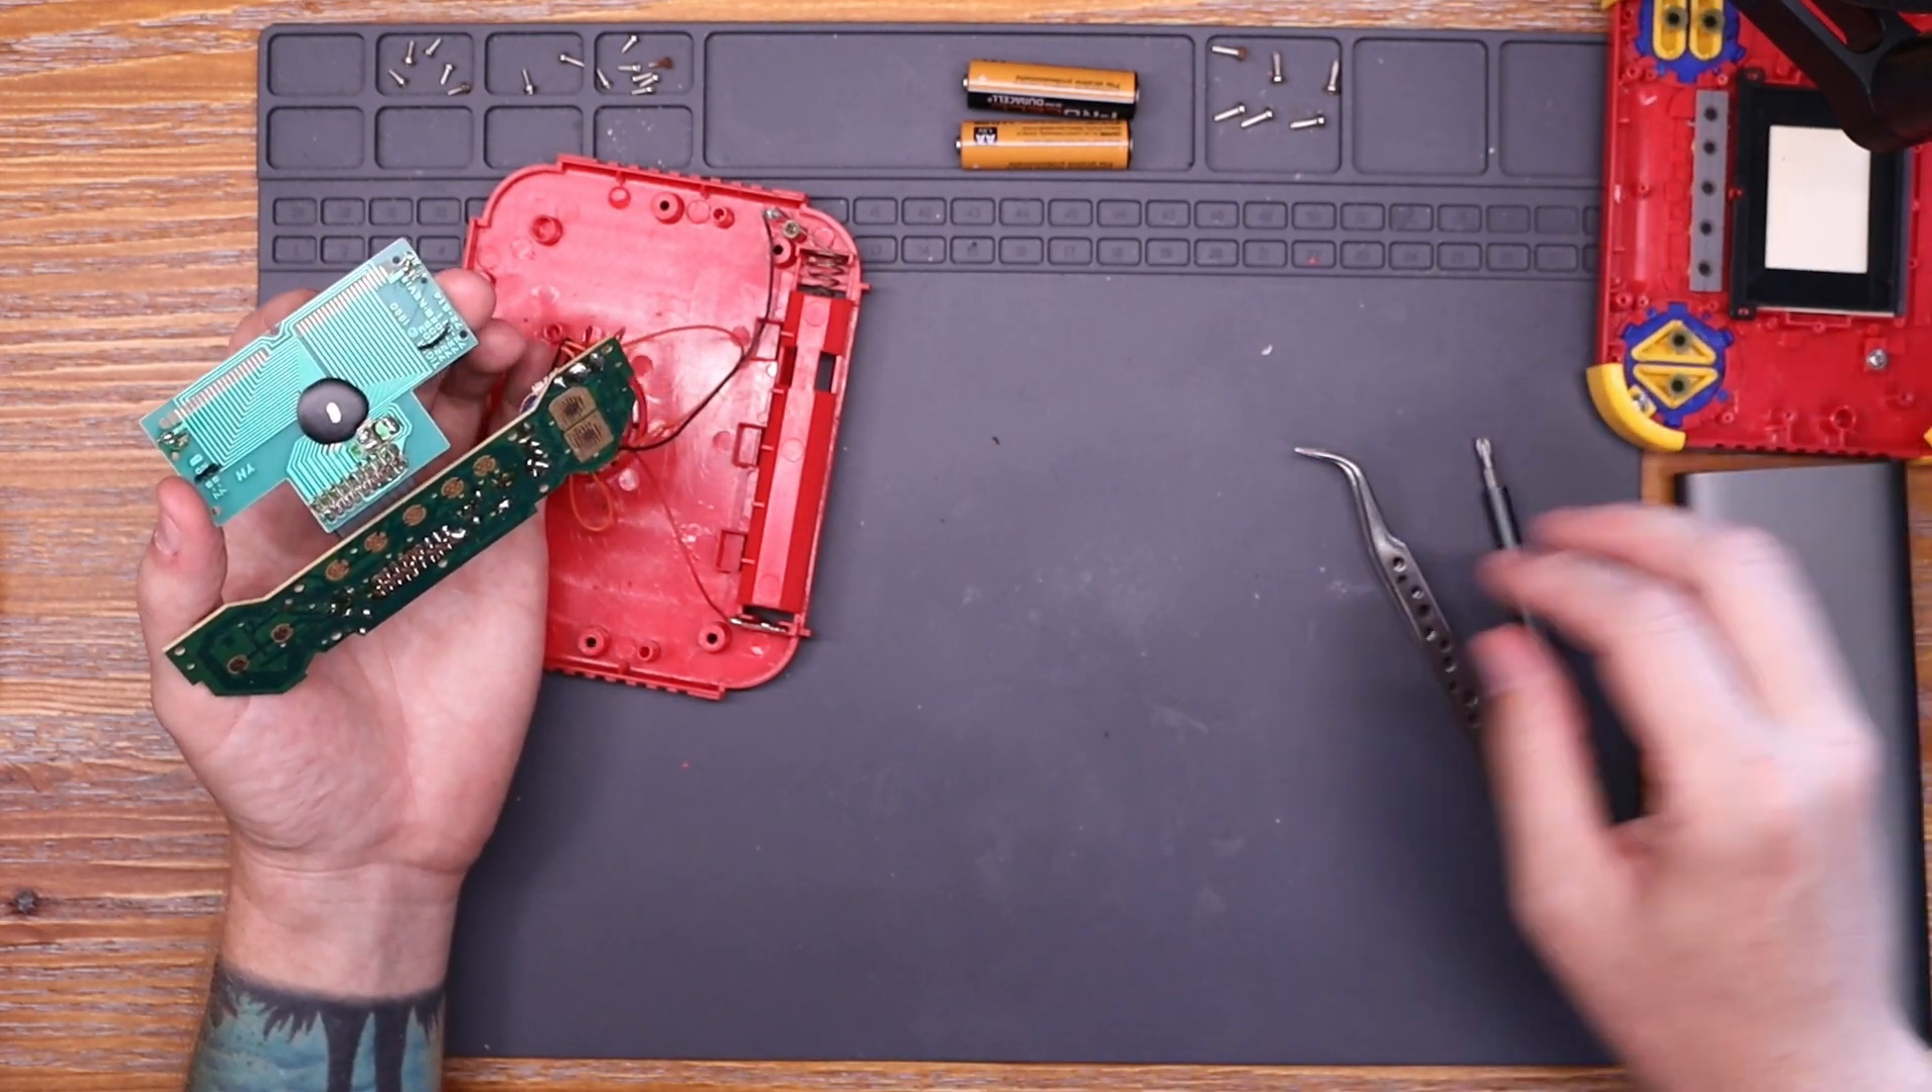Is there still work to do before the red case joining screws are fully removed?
No.